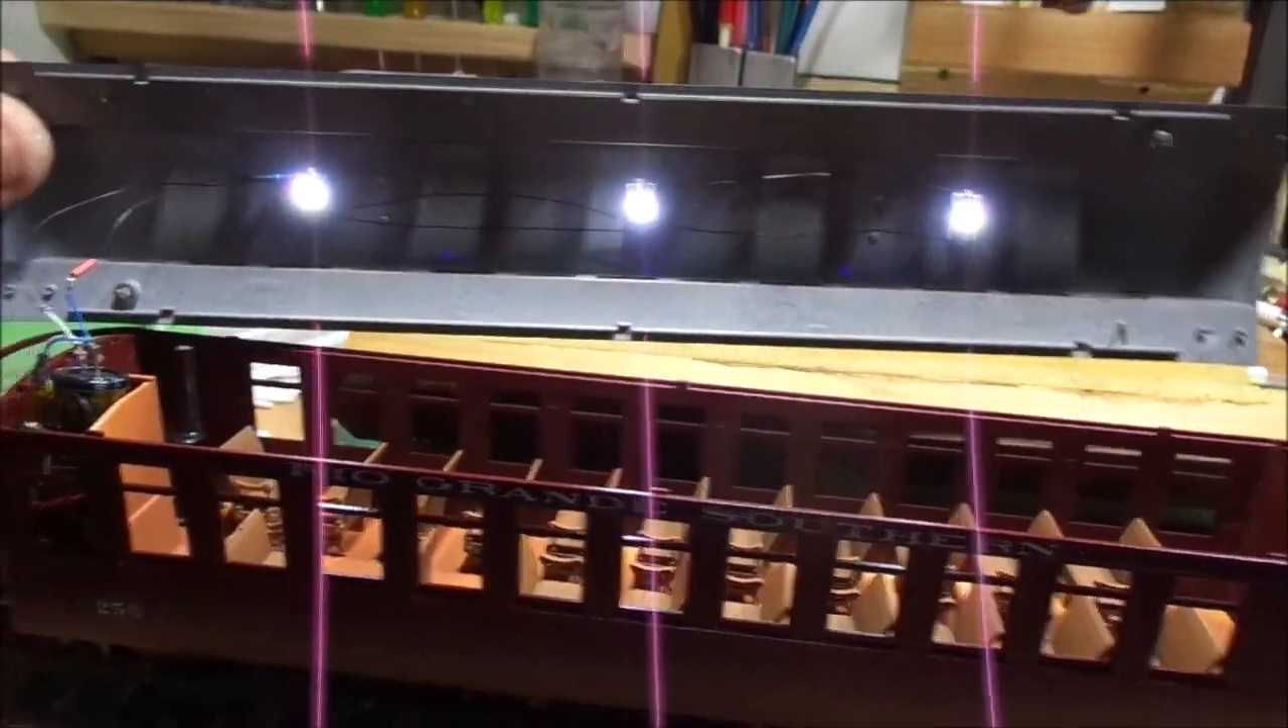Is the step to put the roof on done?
No.